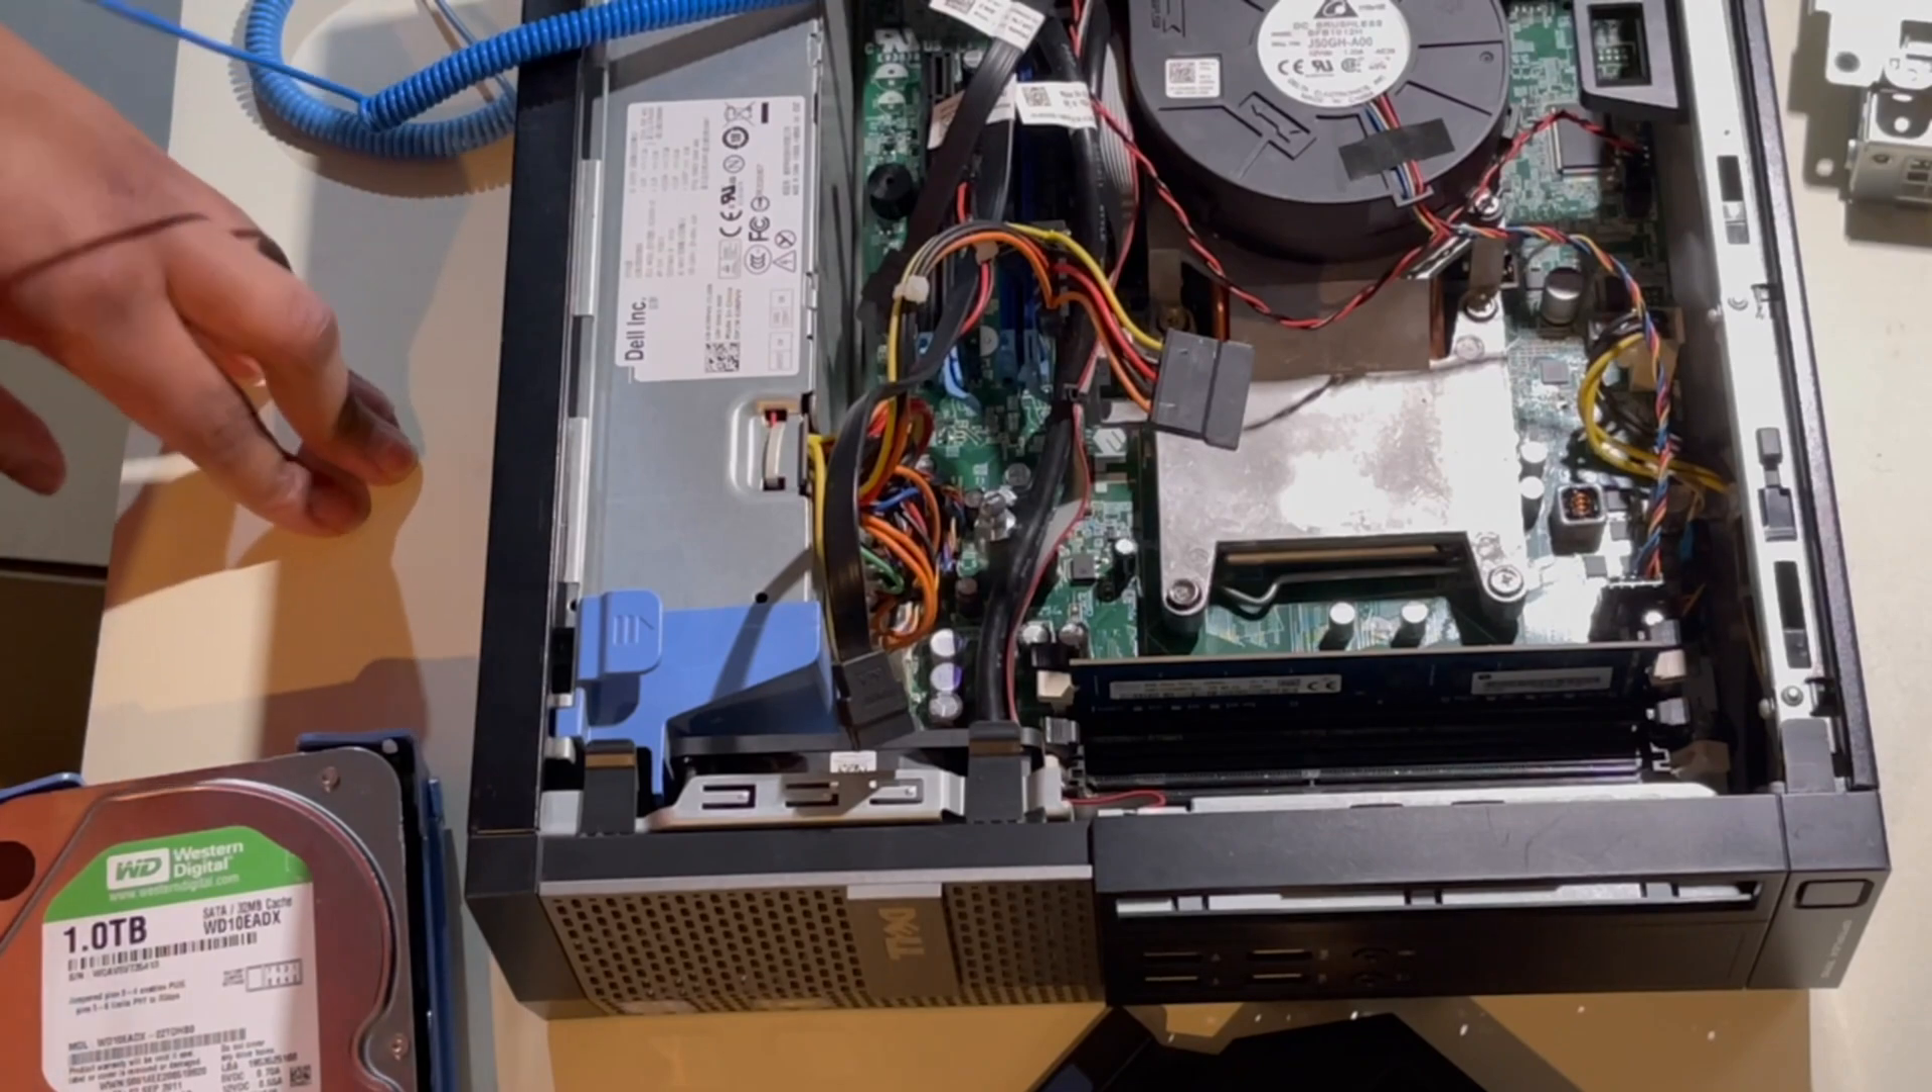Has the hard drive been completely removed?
Yes.